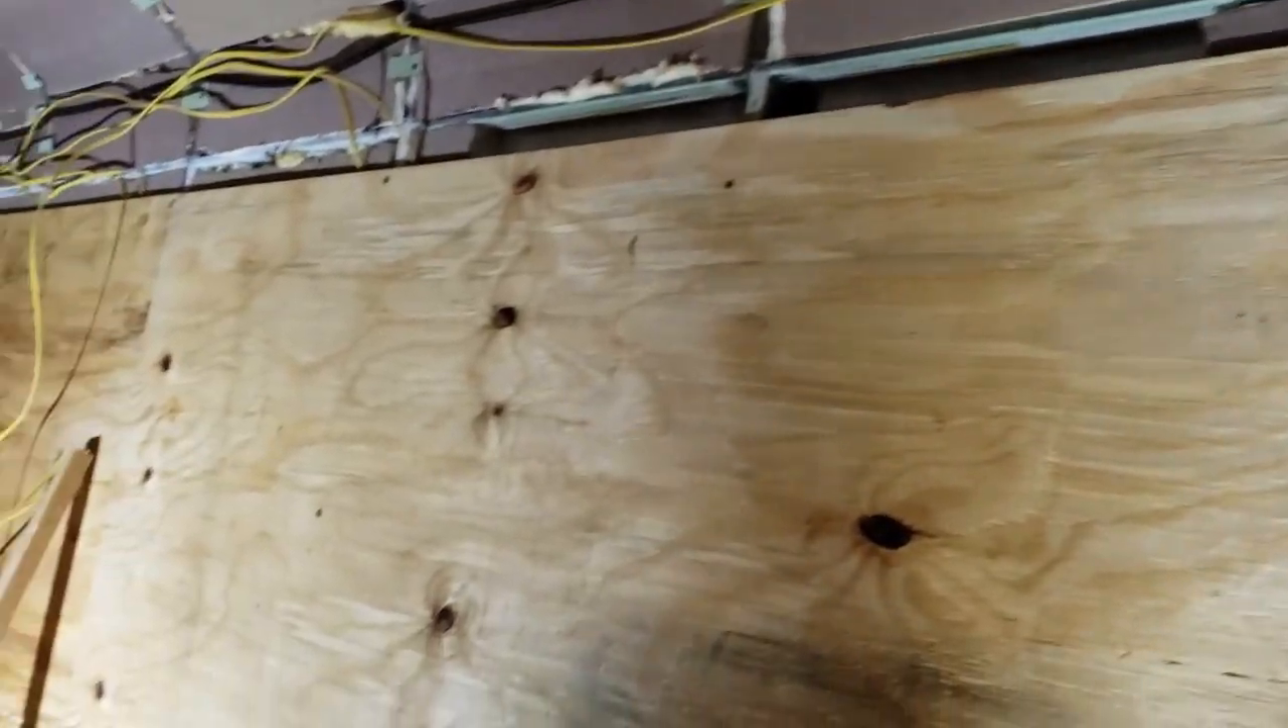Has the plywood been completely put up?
Yes.